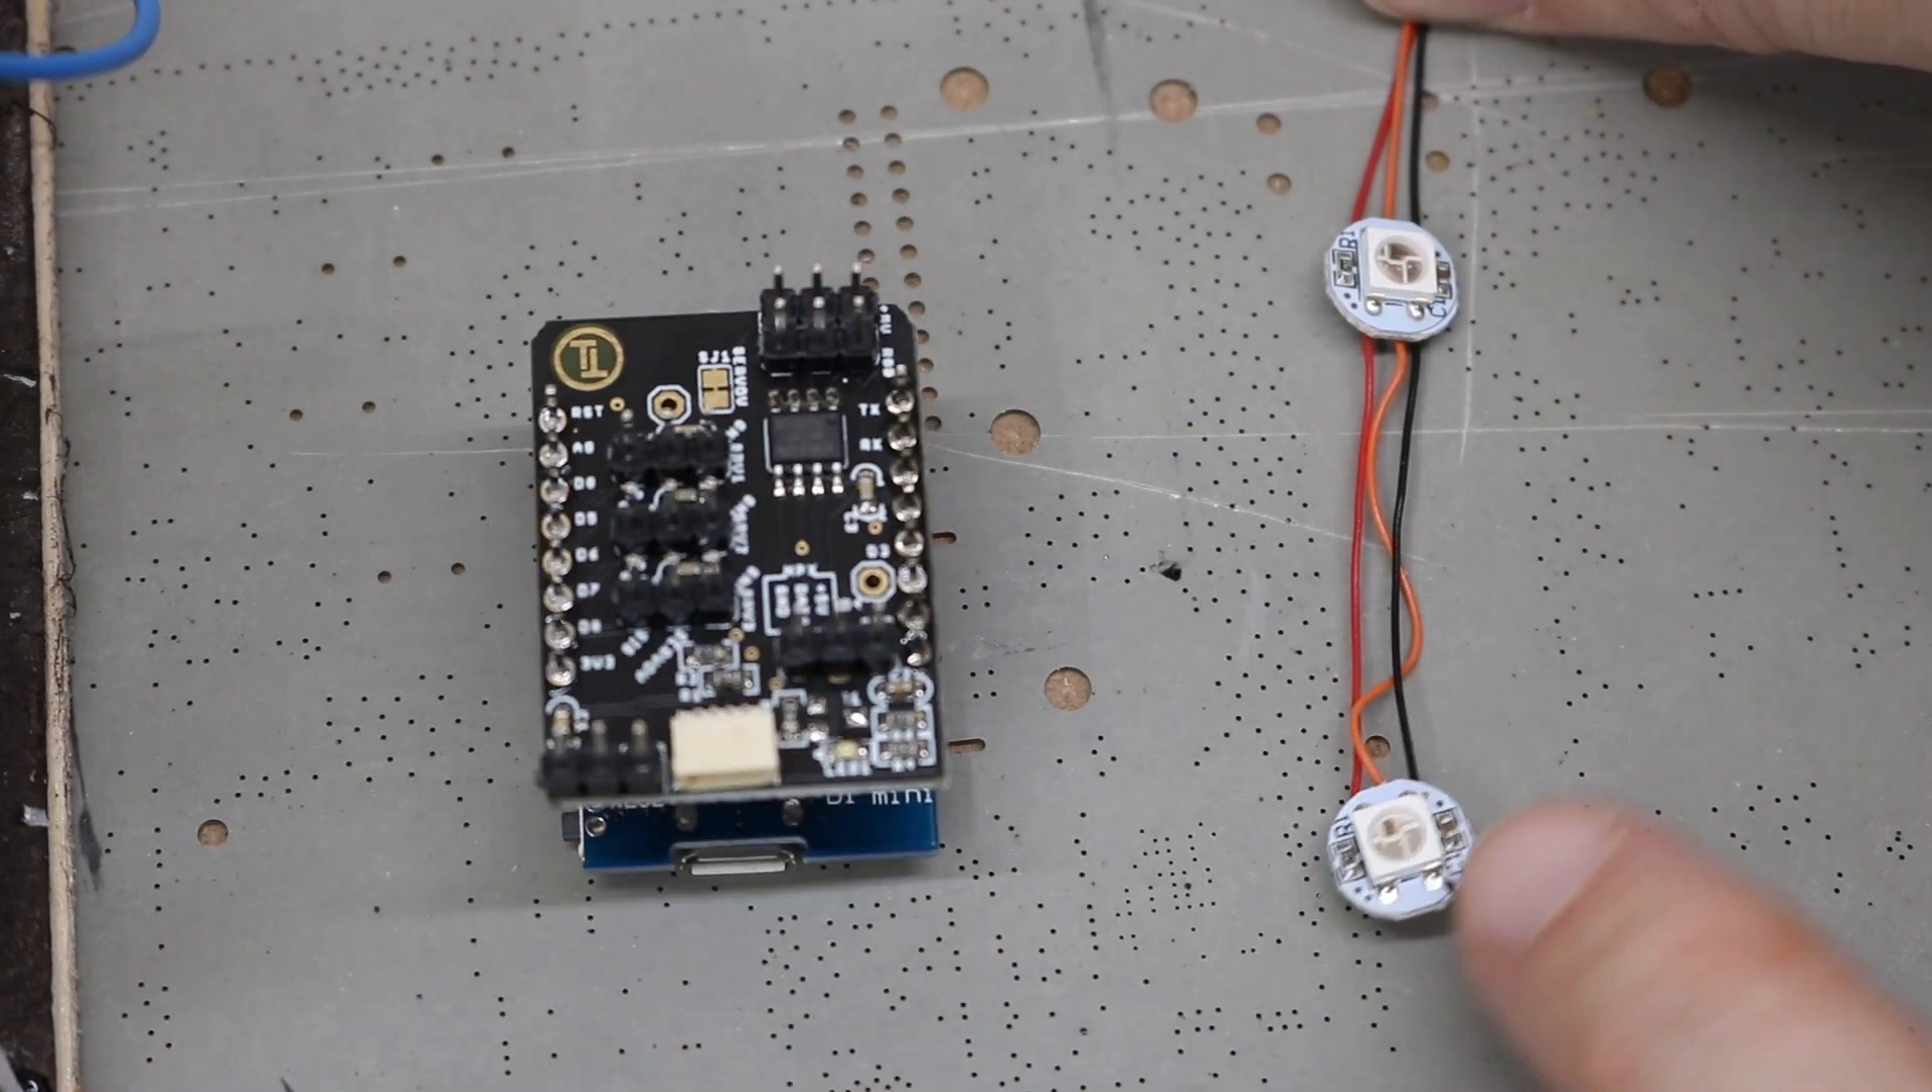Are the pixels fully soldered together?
Yes.